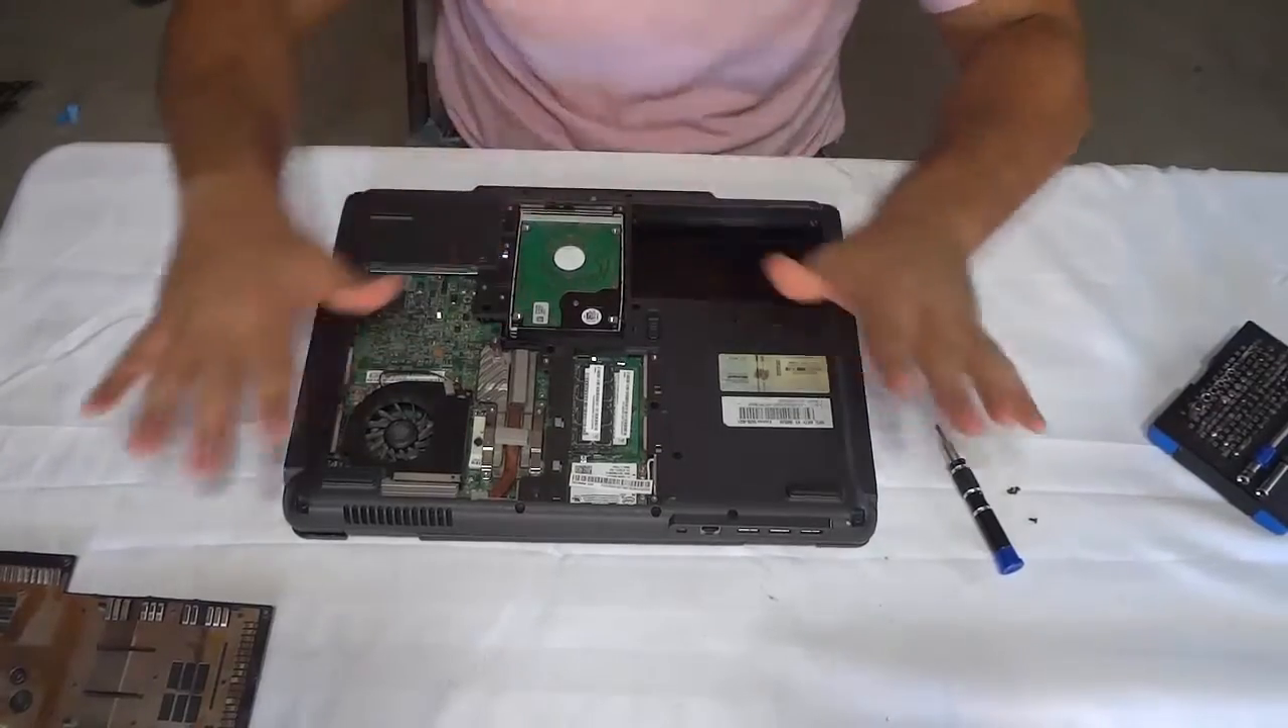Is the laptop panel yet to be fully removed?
No.